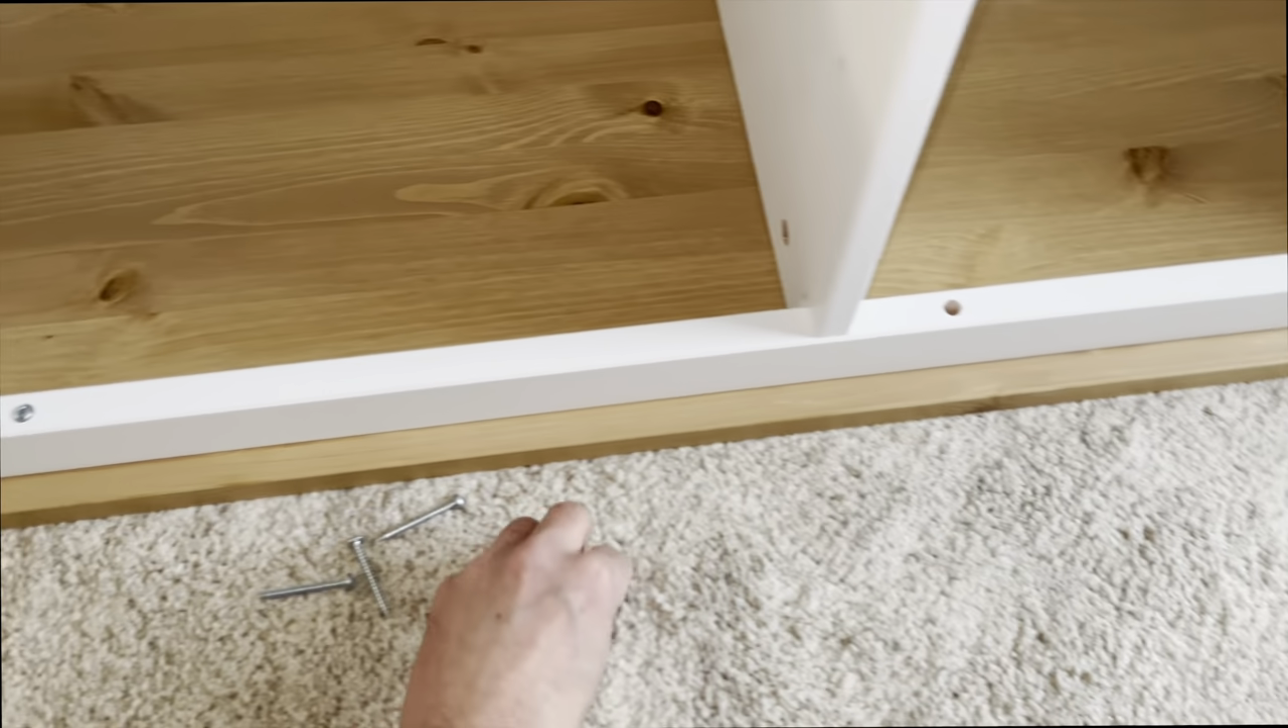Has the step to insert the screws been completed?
No.